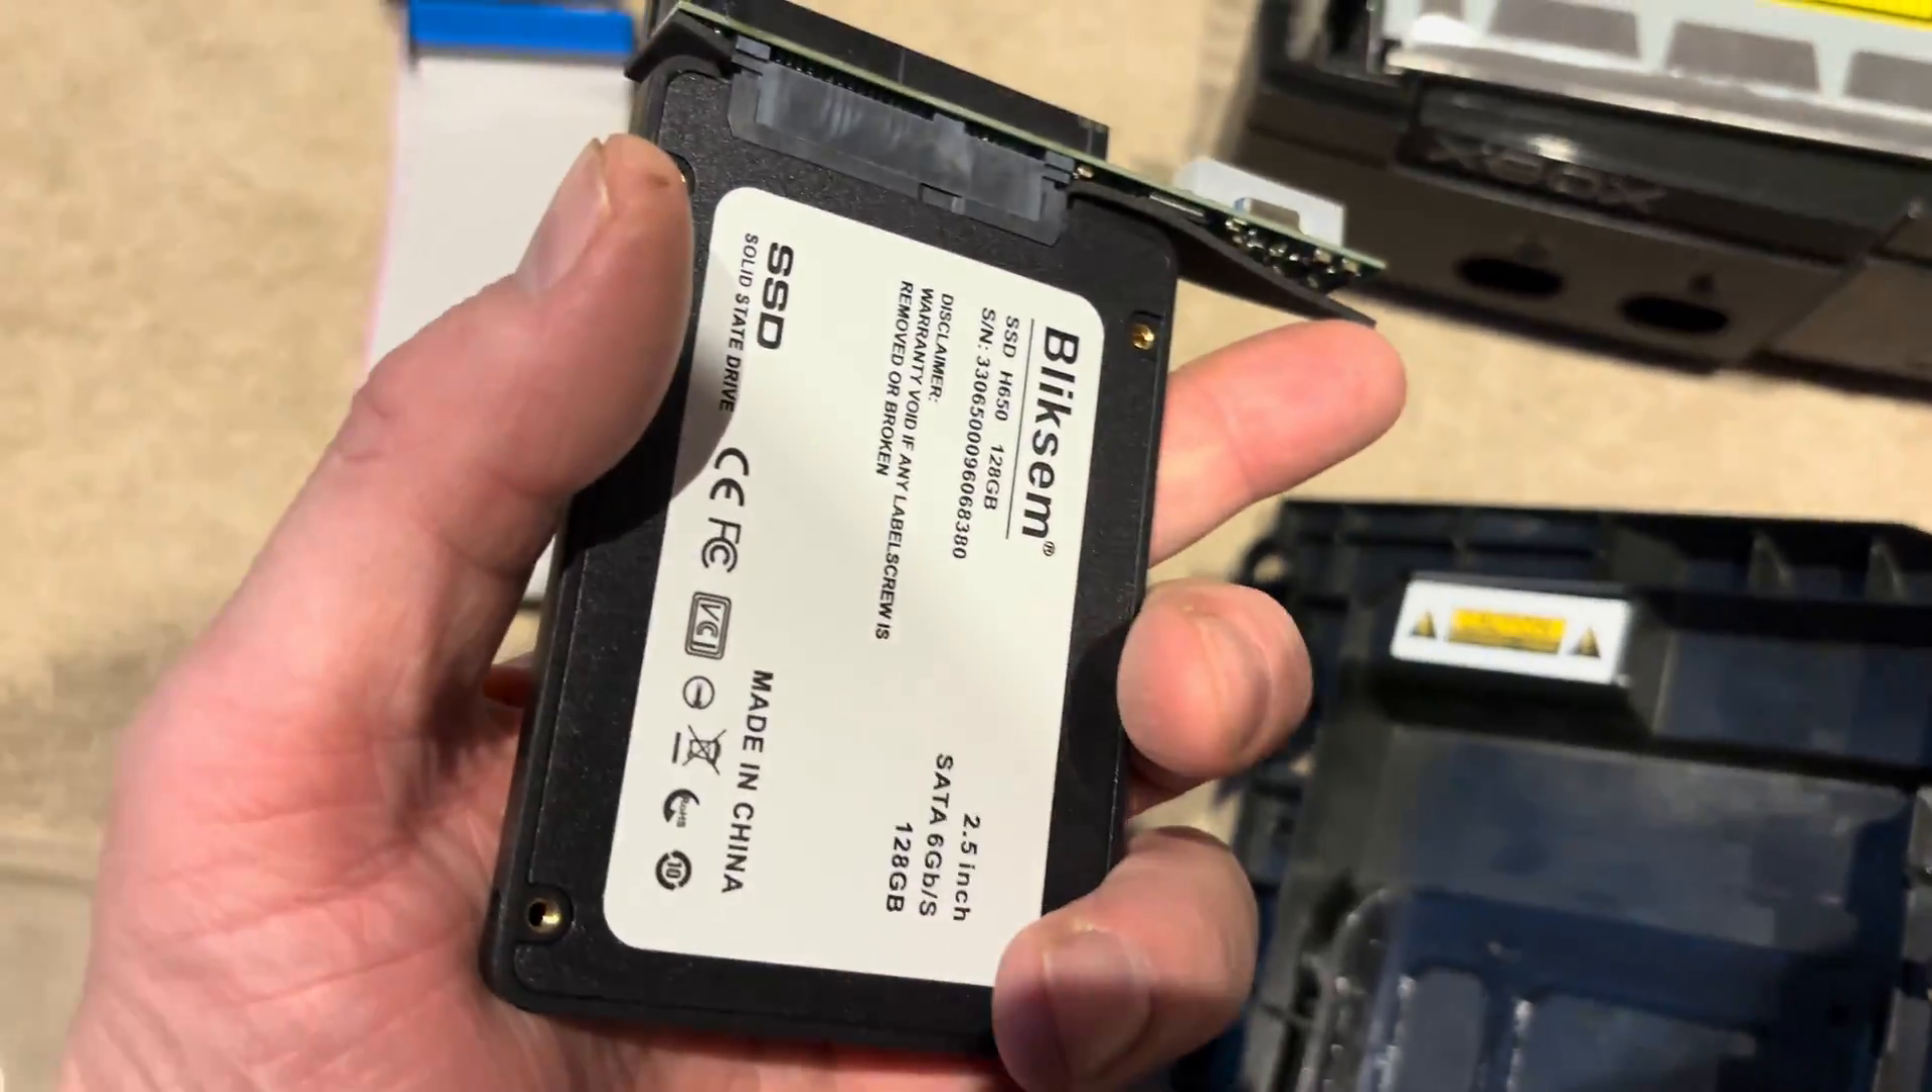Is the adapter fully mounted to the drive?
Yes.